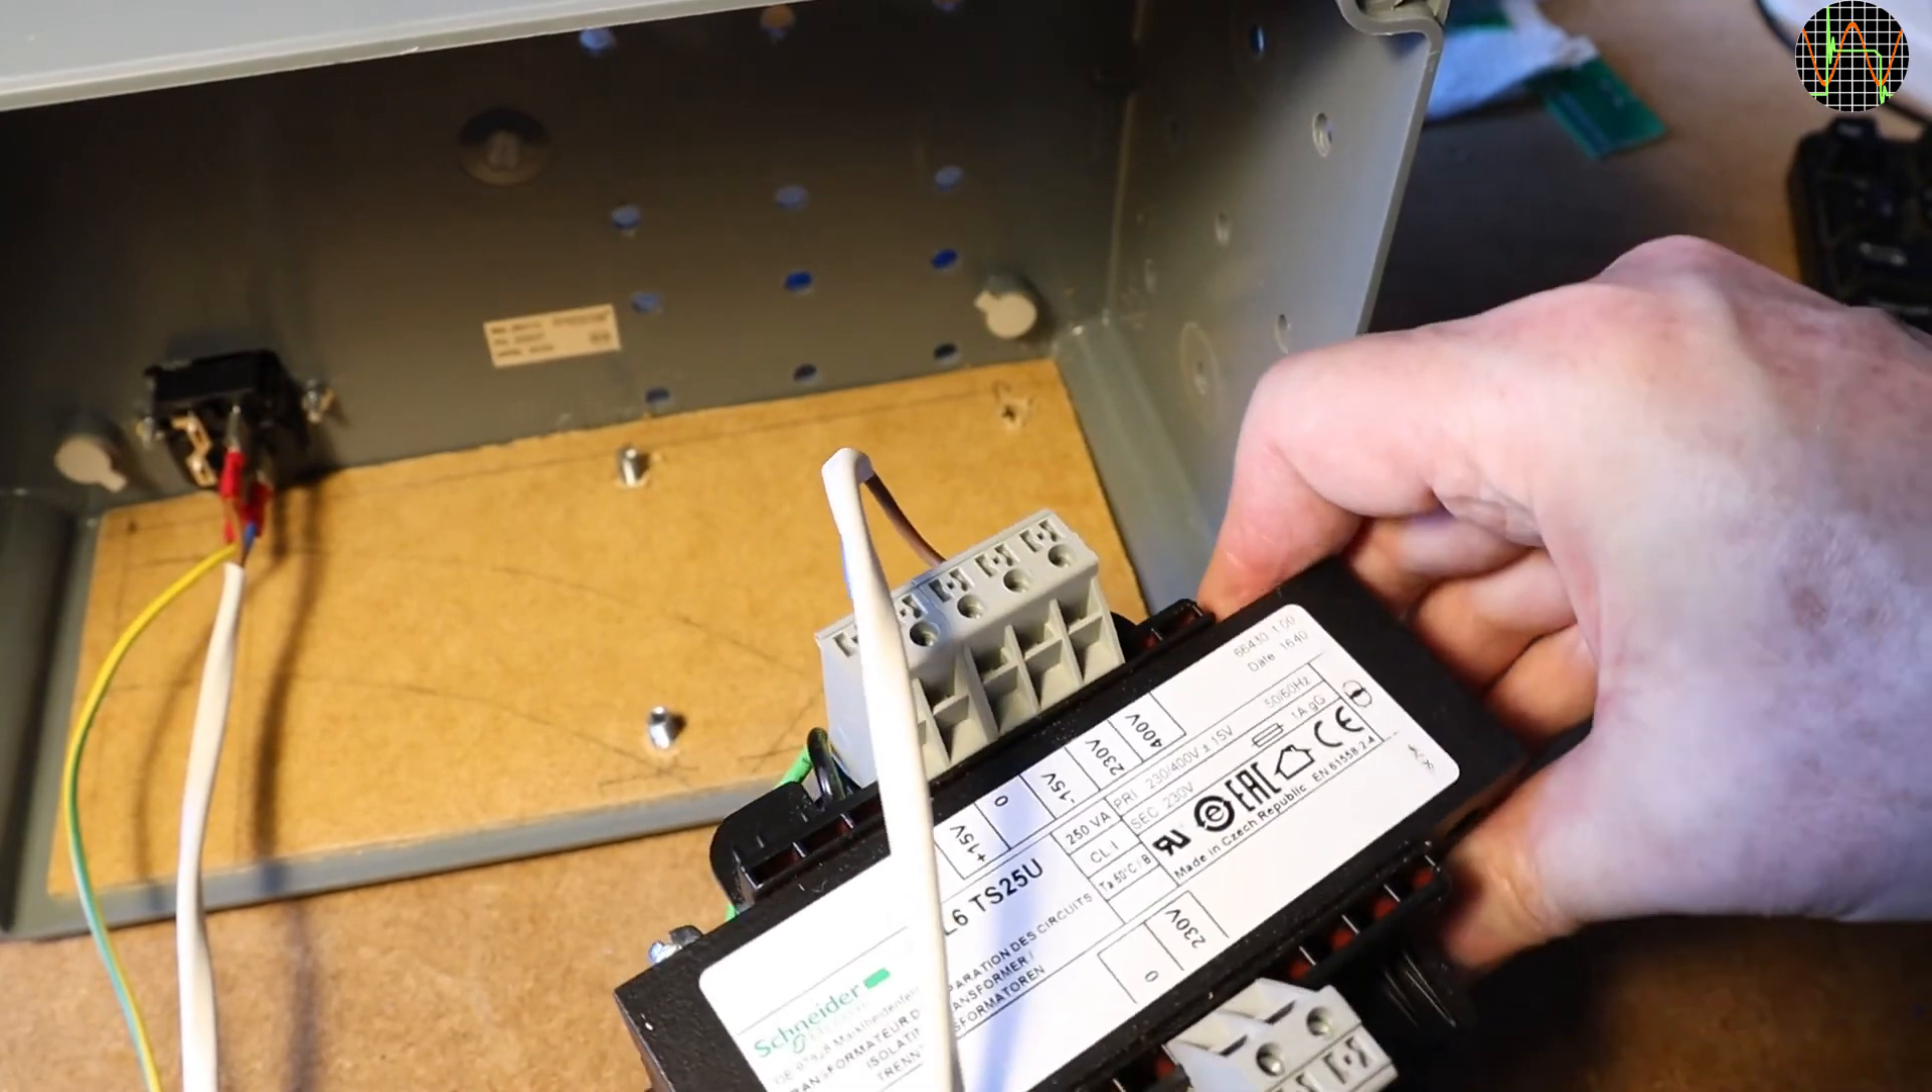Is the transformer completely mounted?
No.